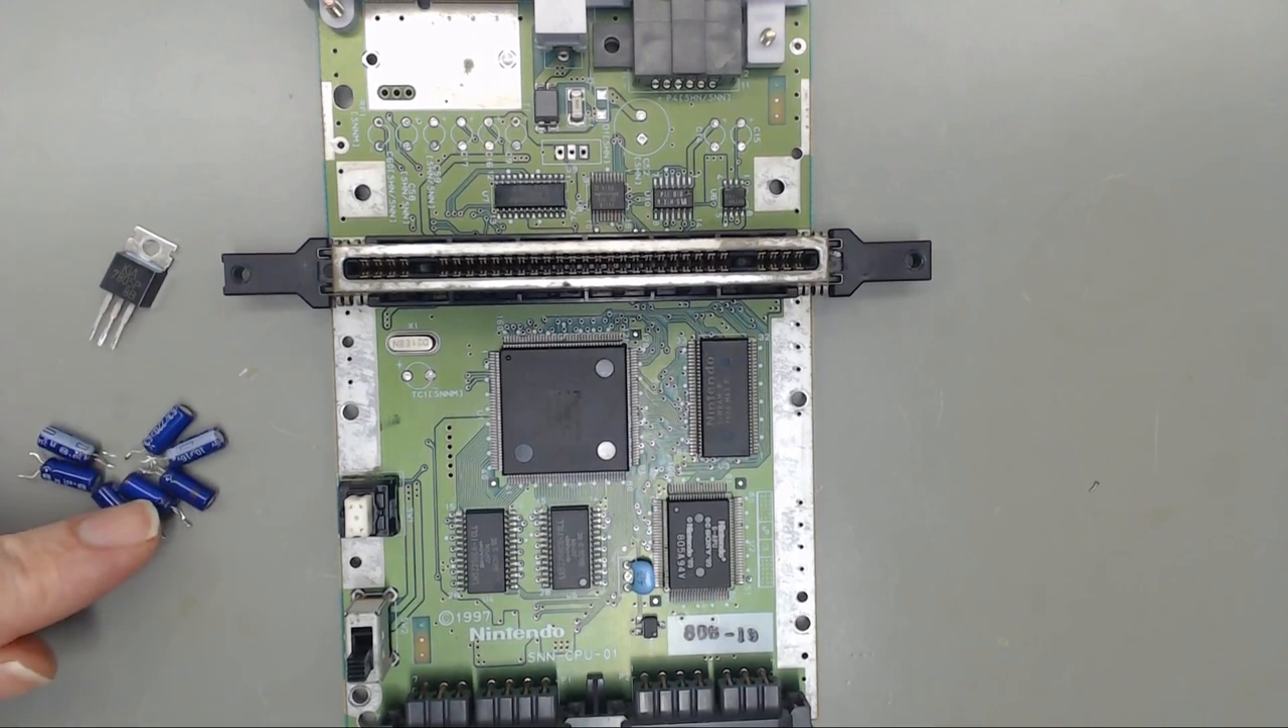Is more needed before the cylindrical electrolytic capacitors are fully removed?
No.